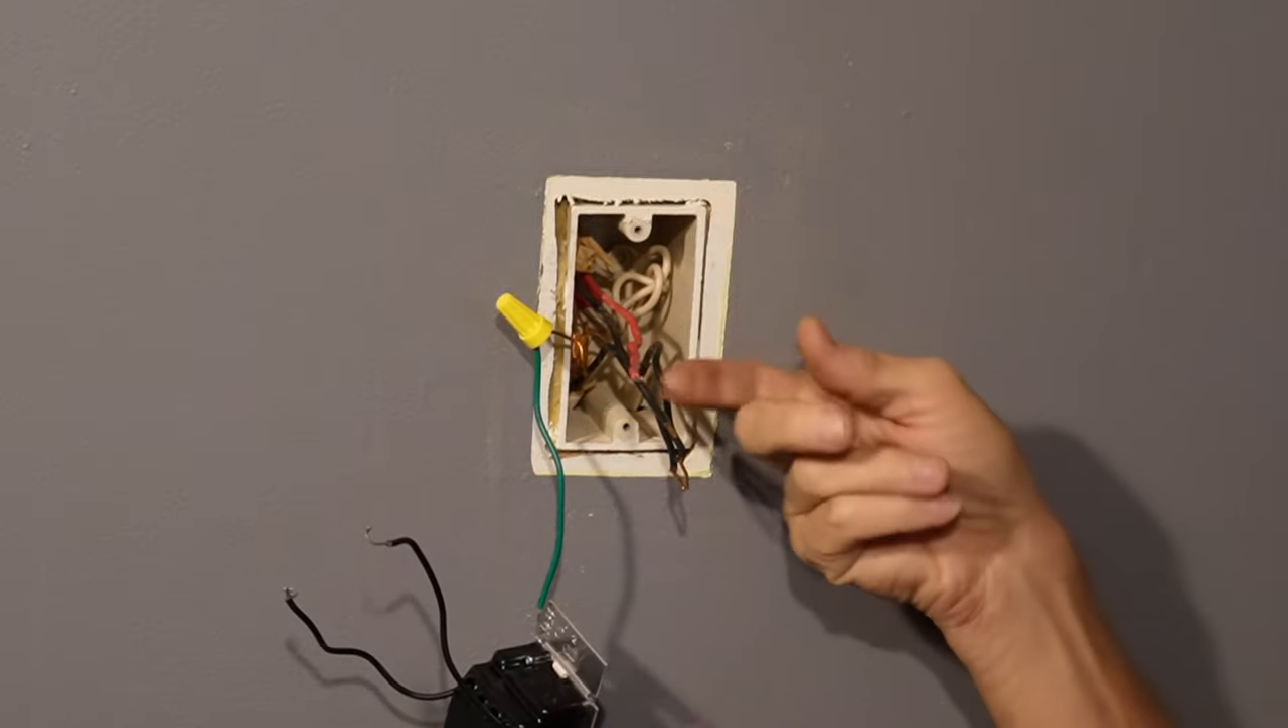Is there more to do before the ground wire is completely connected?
No.